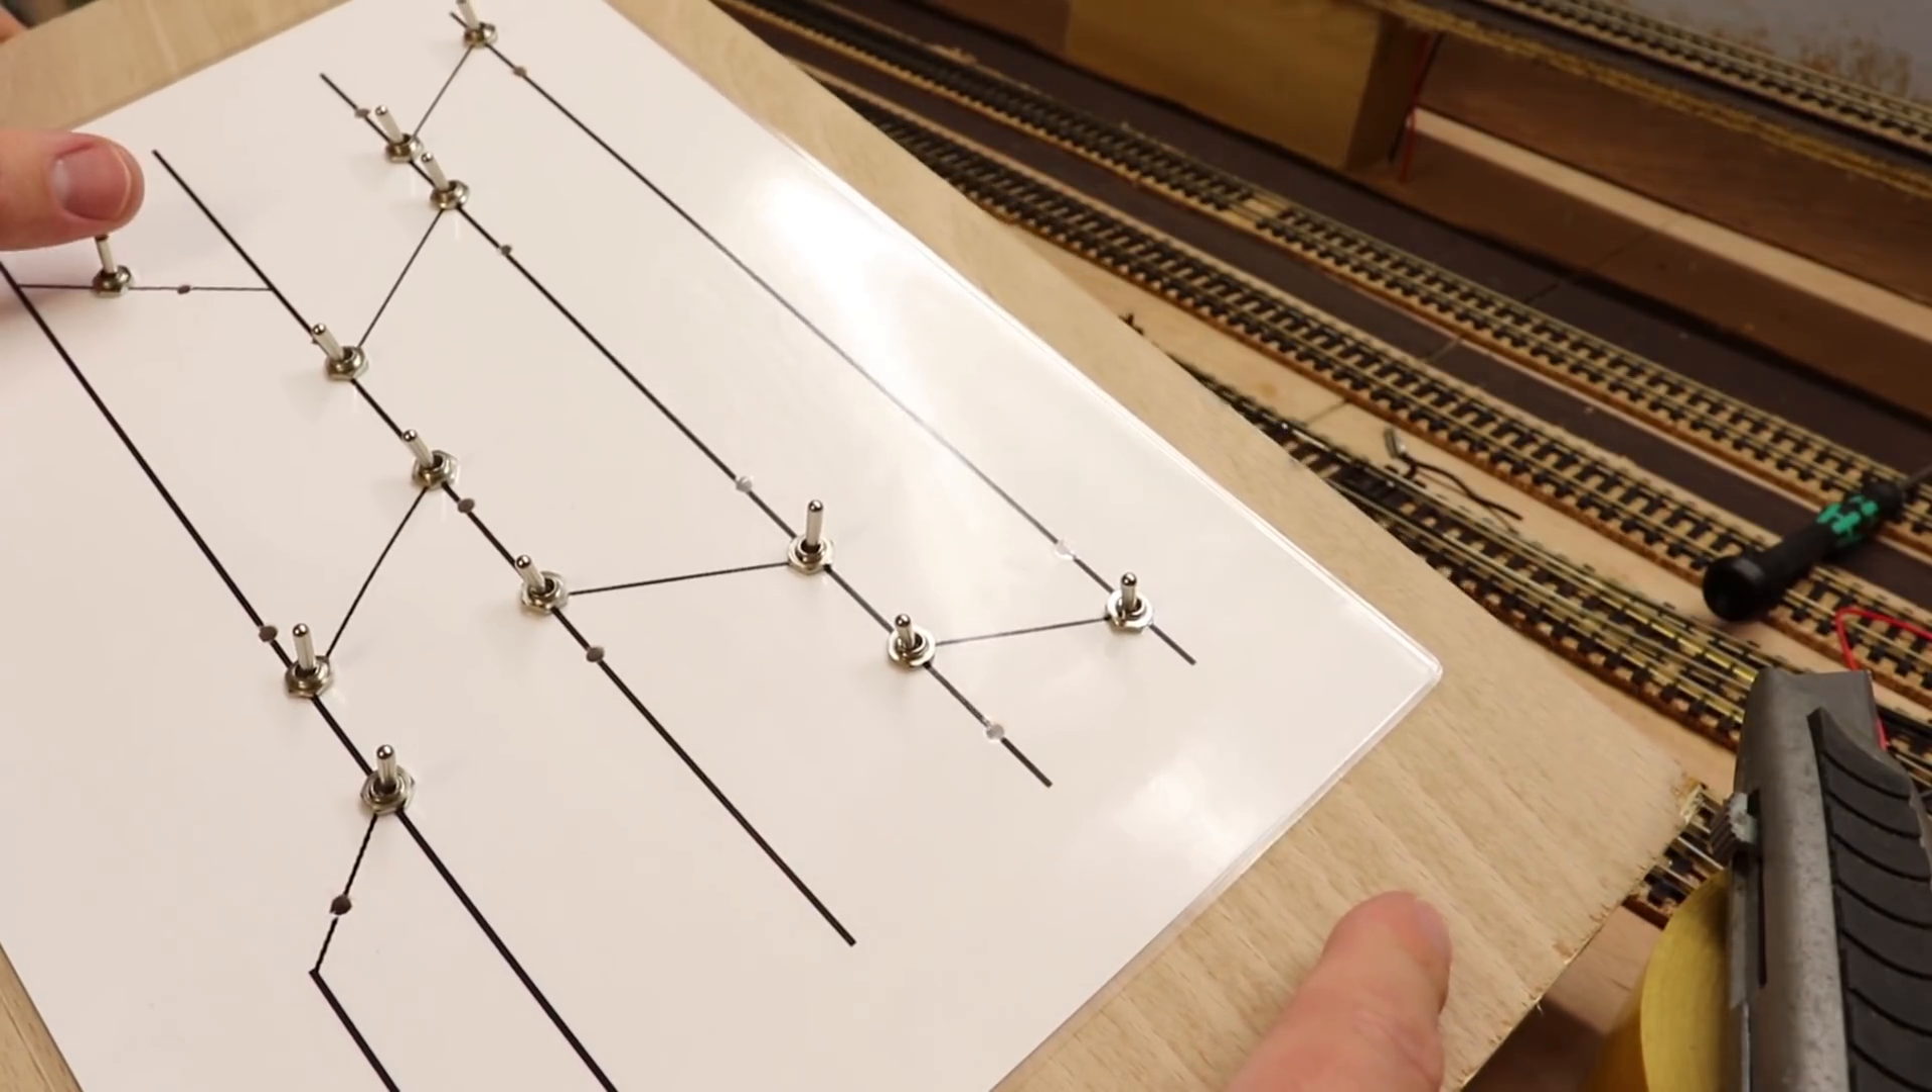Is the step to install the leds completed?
No.